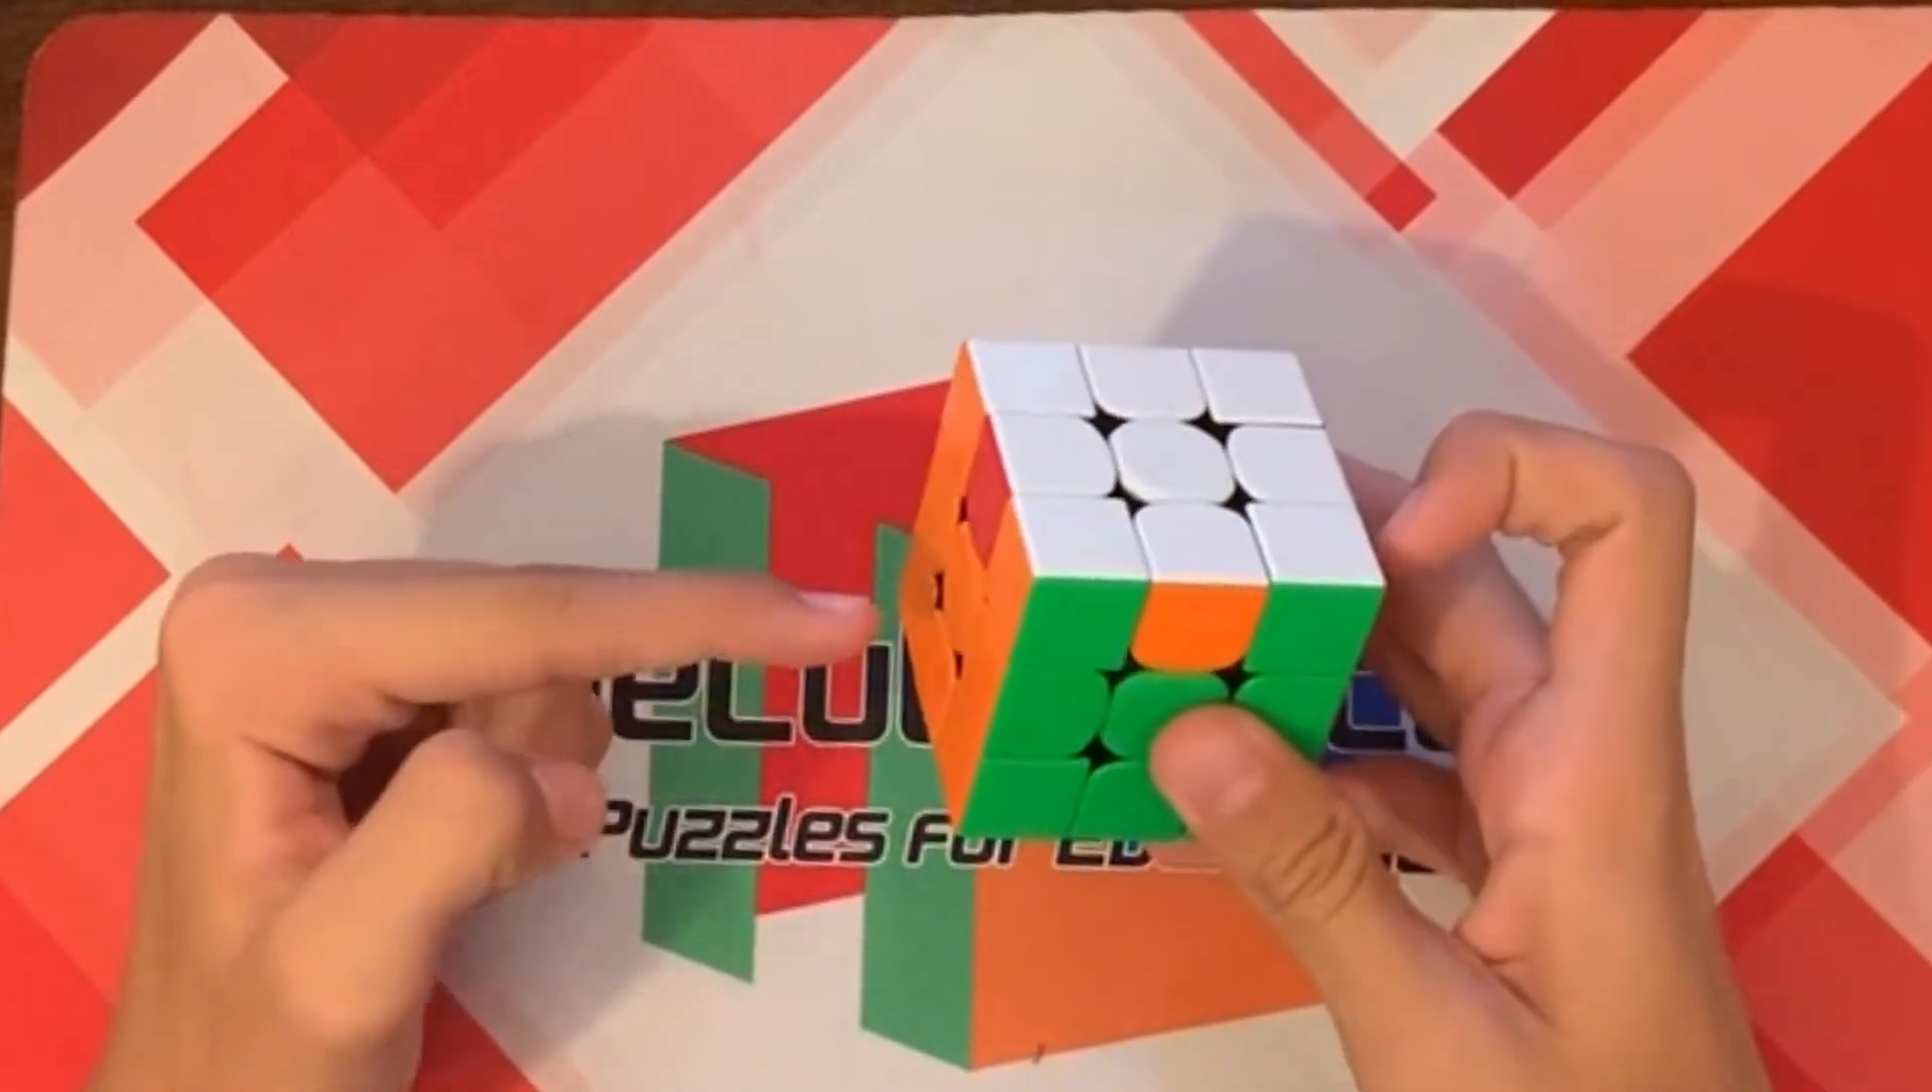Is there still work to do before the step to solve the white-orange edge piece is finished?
Yes.